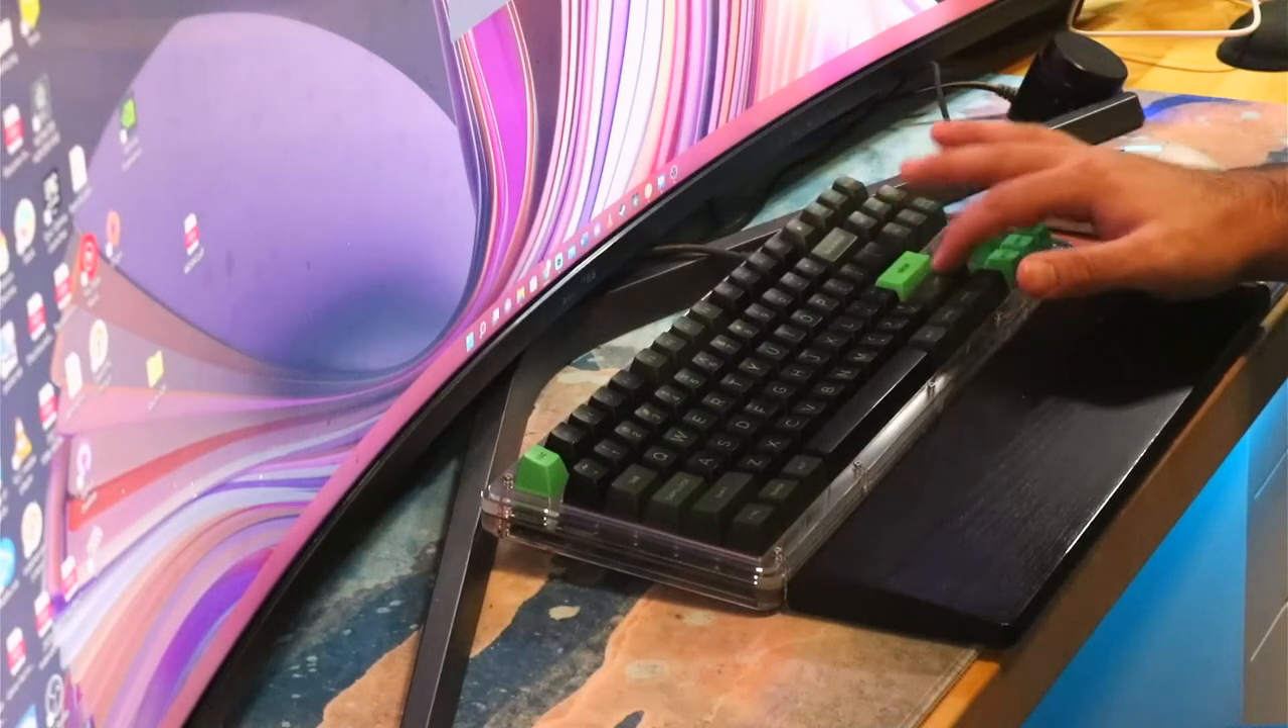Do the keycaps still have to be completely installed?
No.